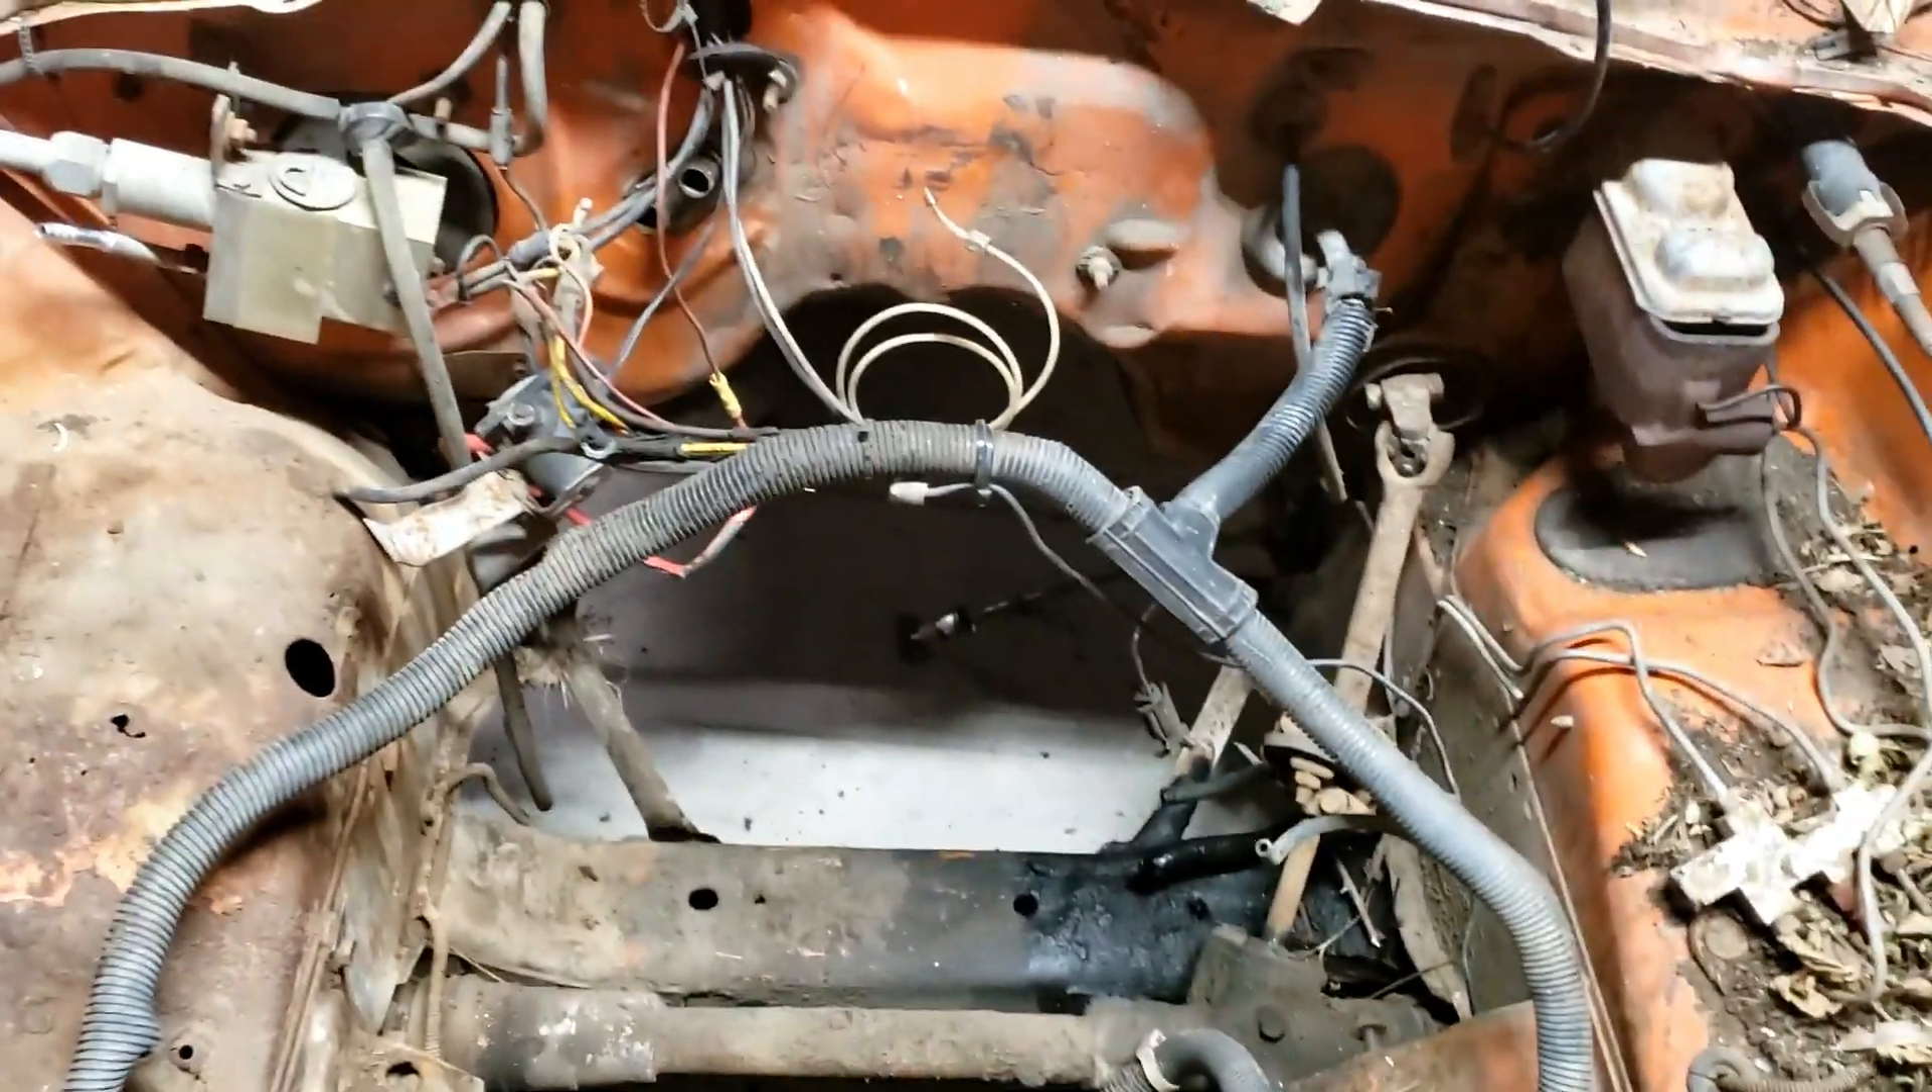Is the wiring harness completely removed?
No.